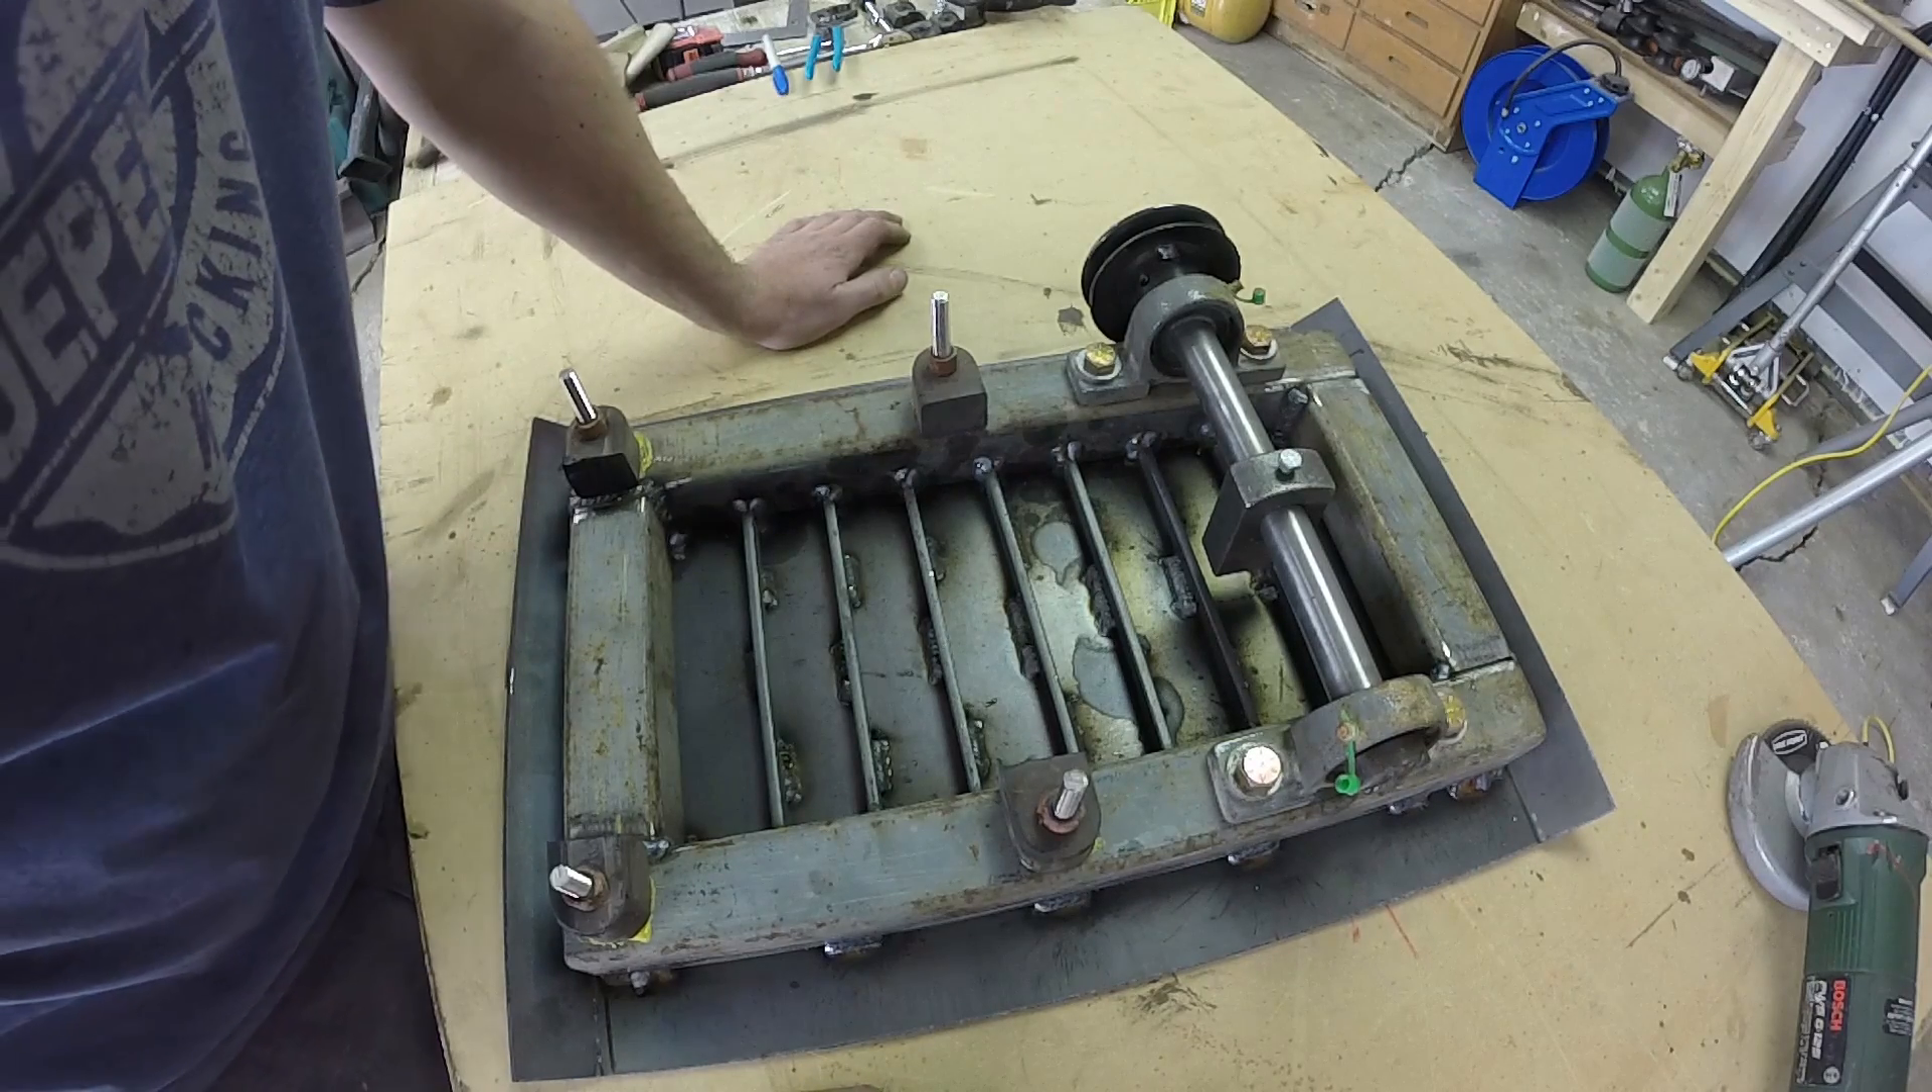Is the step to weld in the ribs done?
Yes.